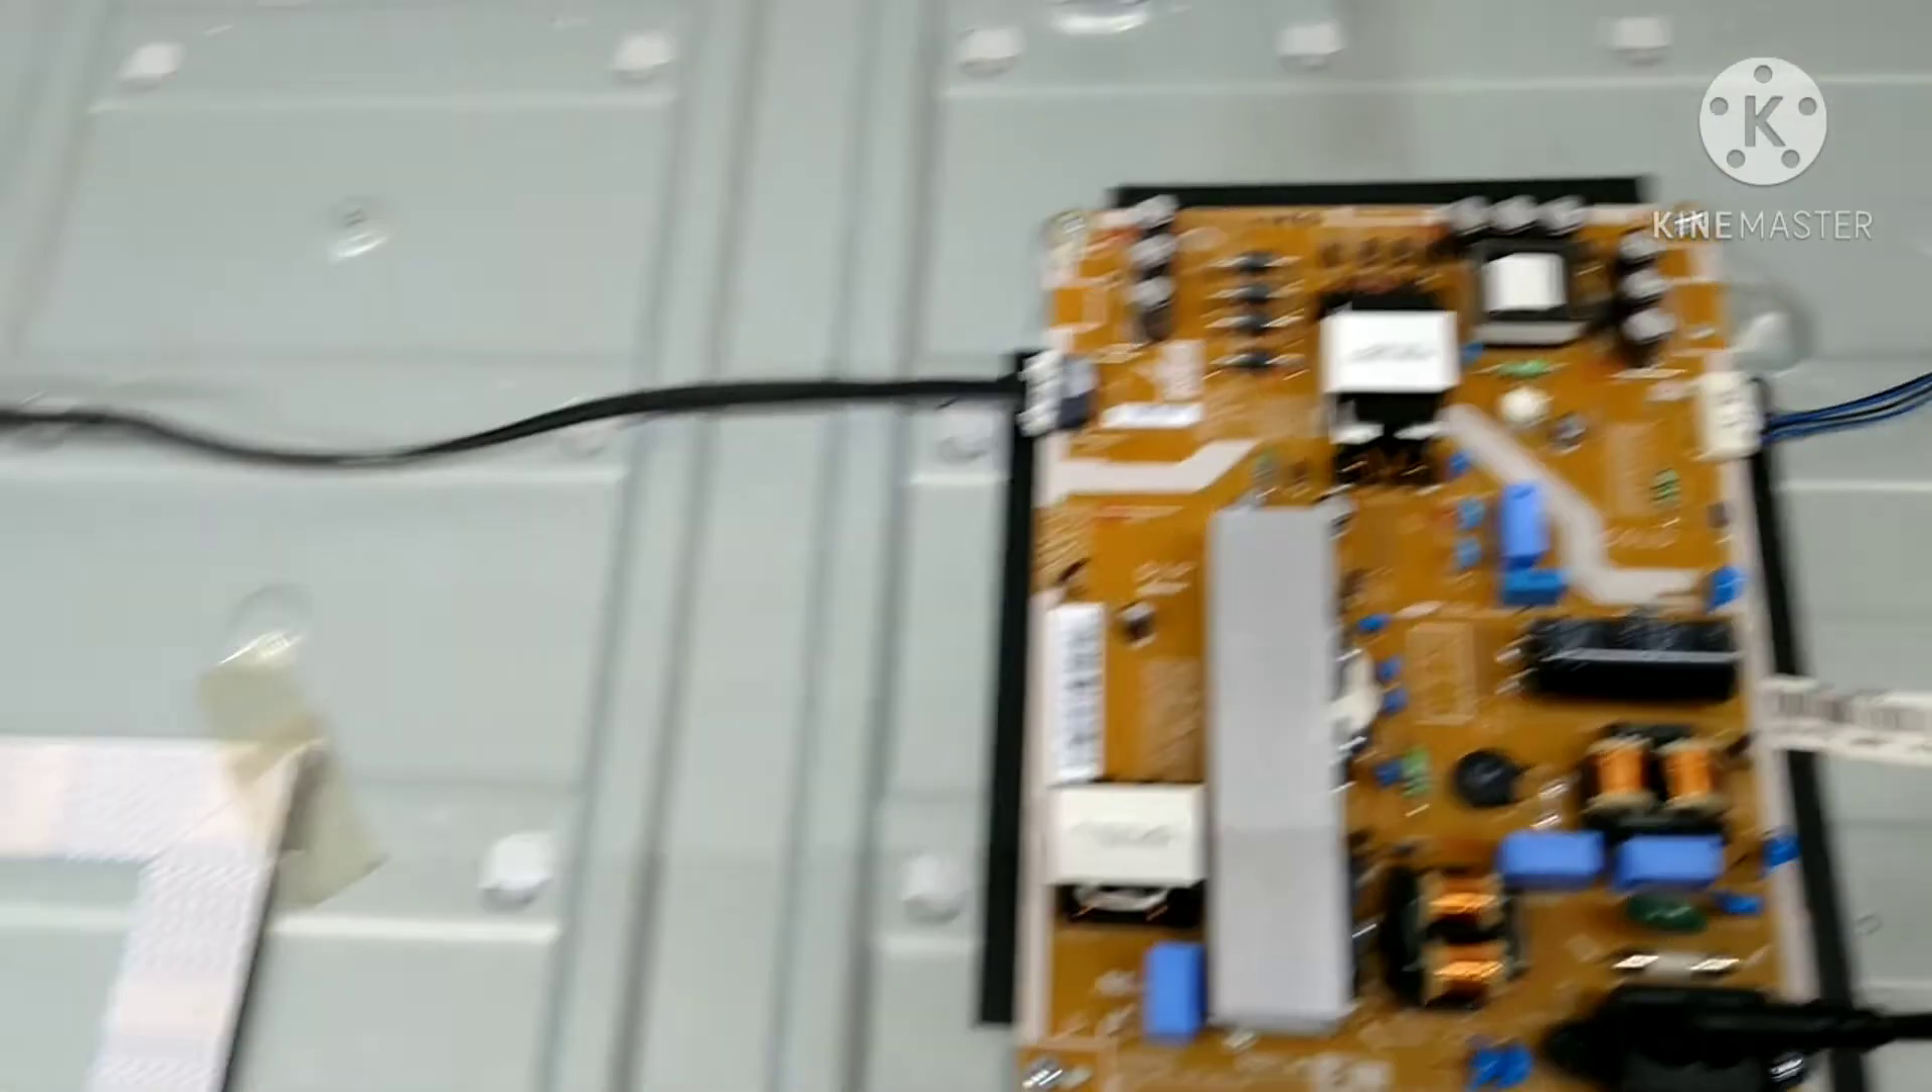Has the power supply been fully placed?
Yes.